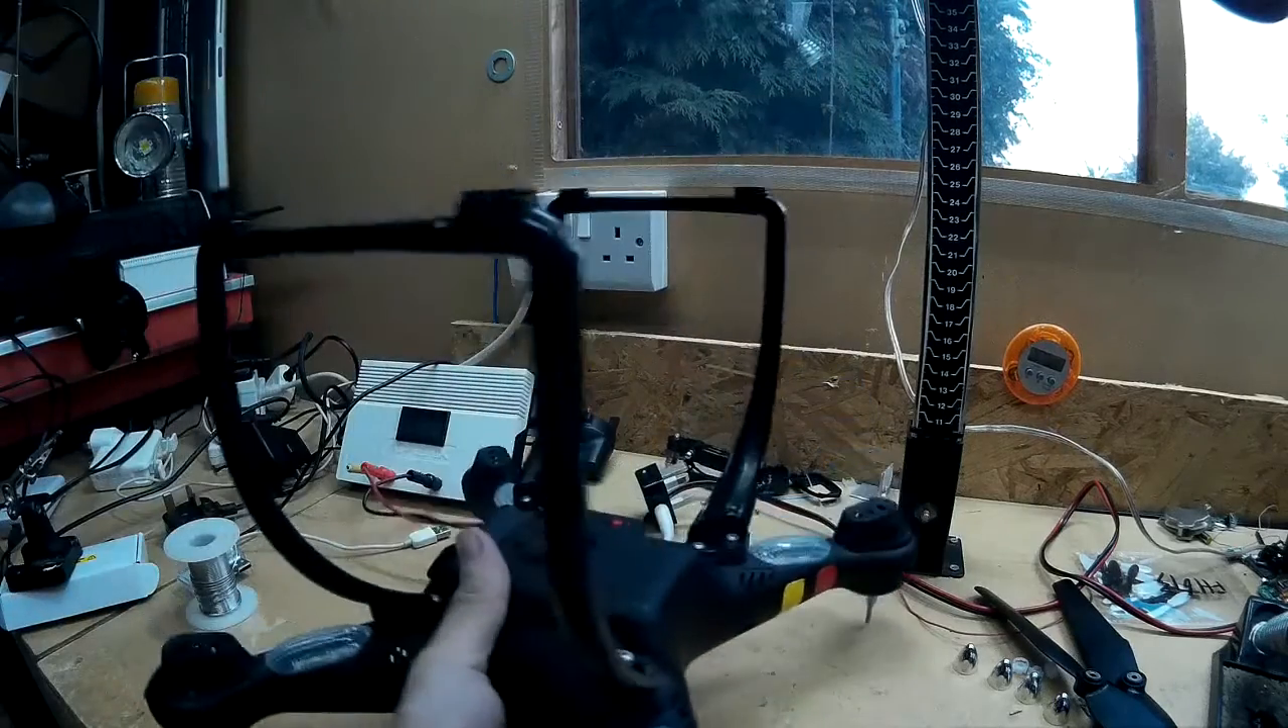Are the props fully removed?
Yes.